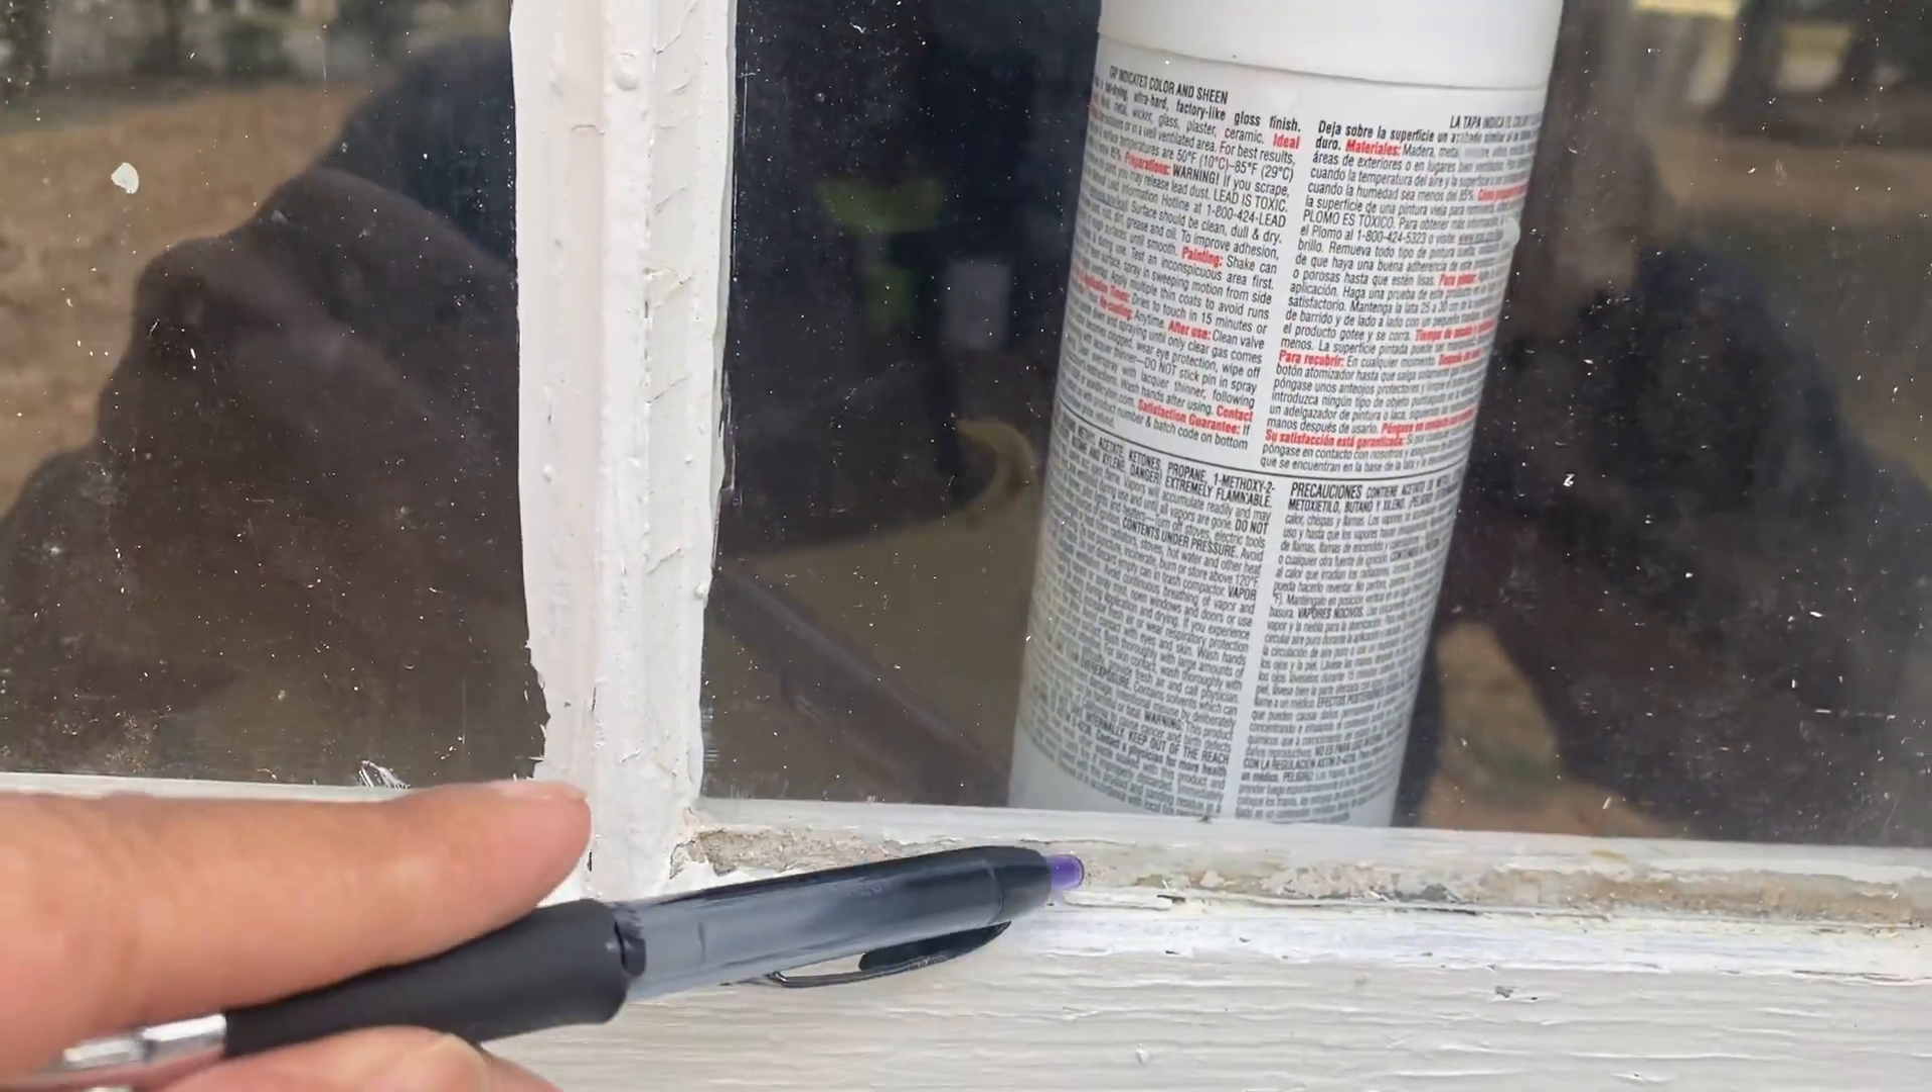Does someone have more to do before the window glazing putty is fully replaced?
Yes.